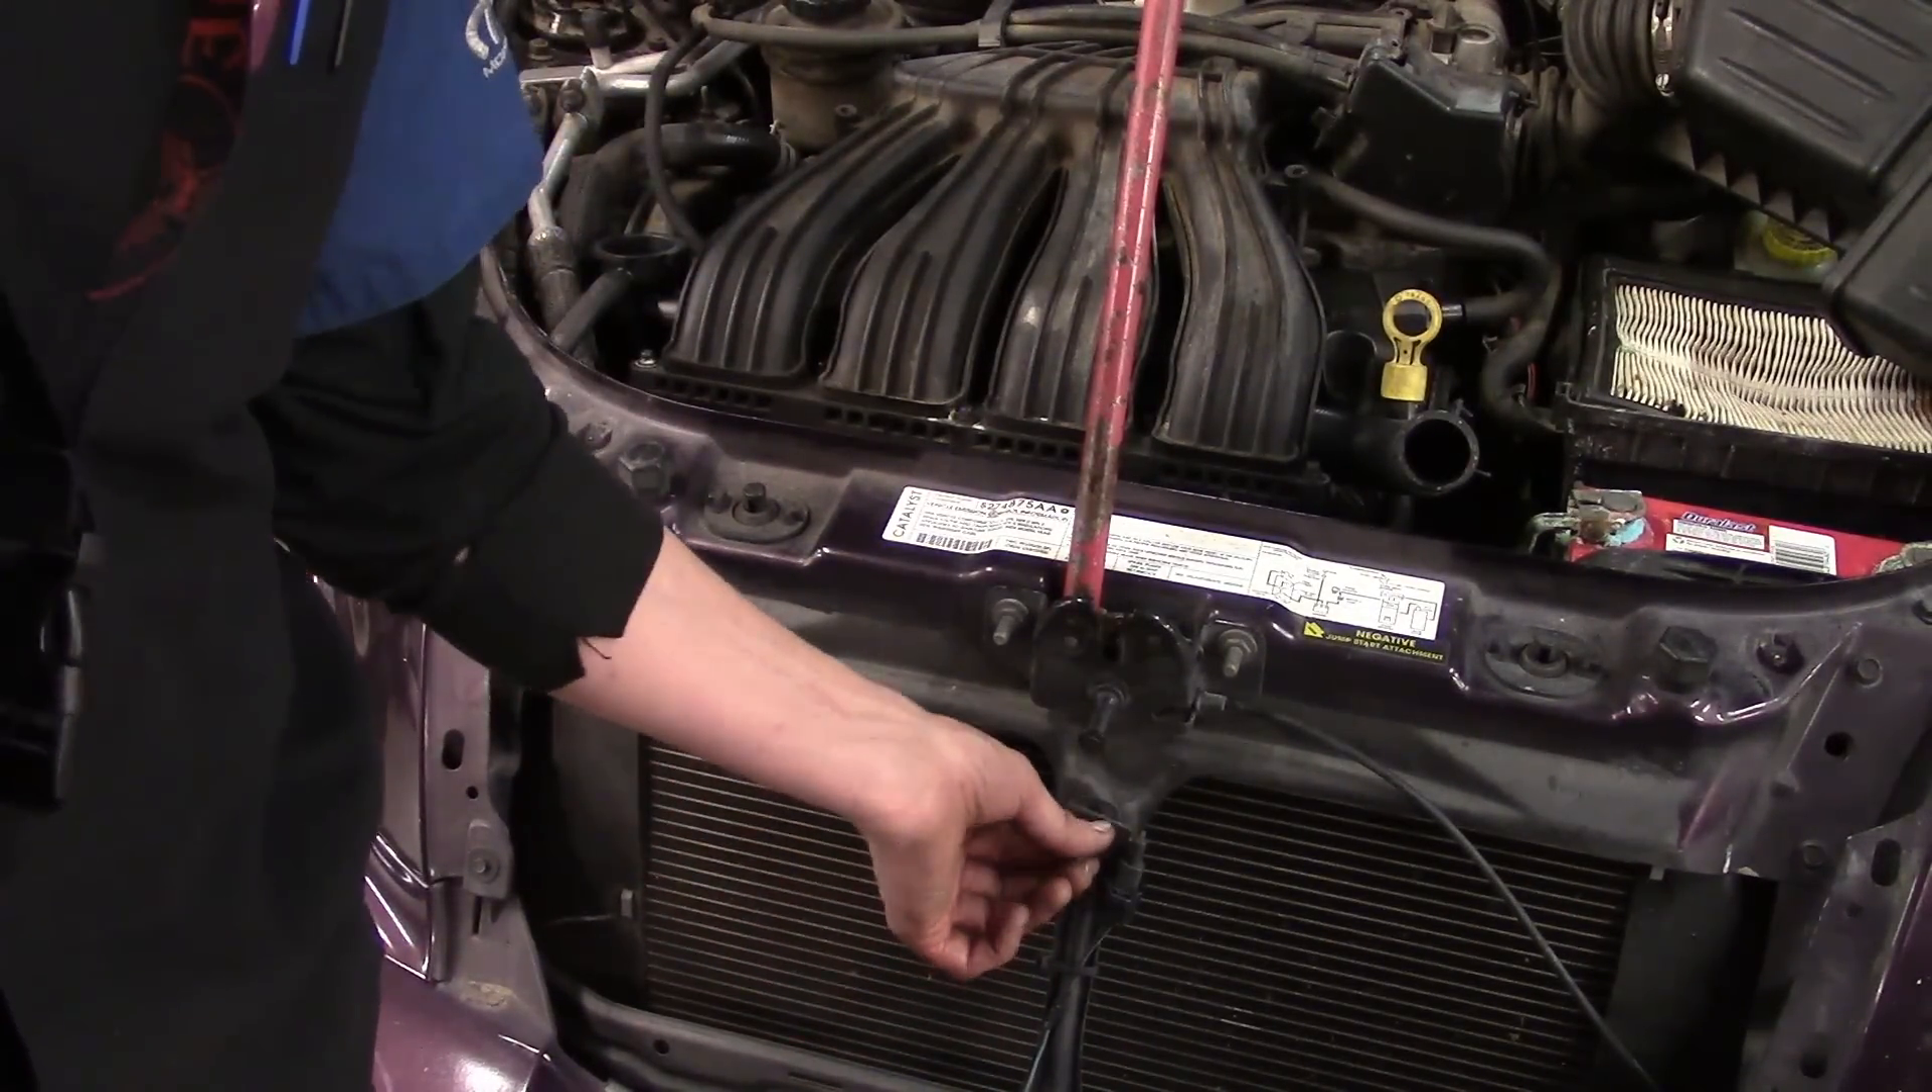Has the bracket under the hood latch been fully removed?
No.